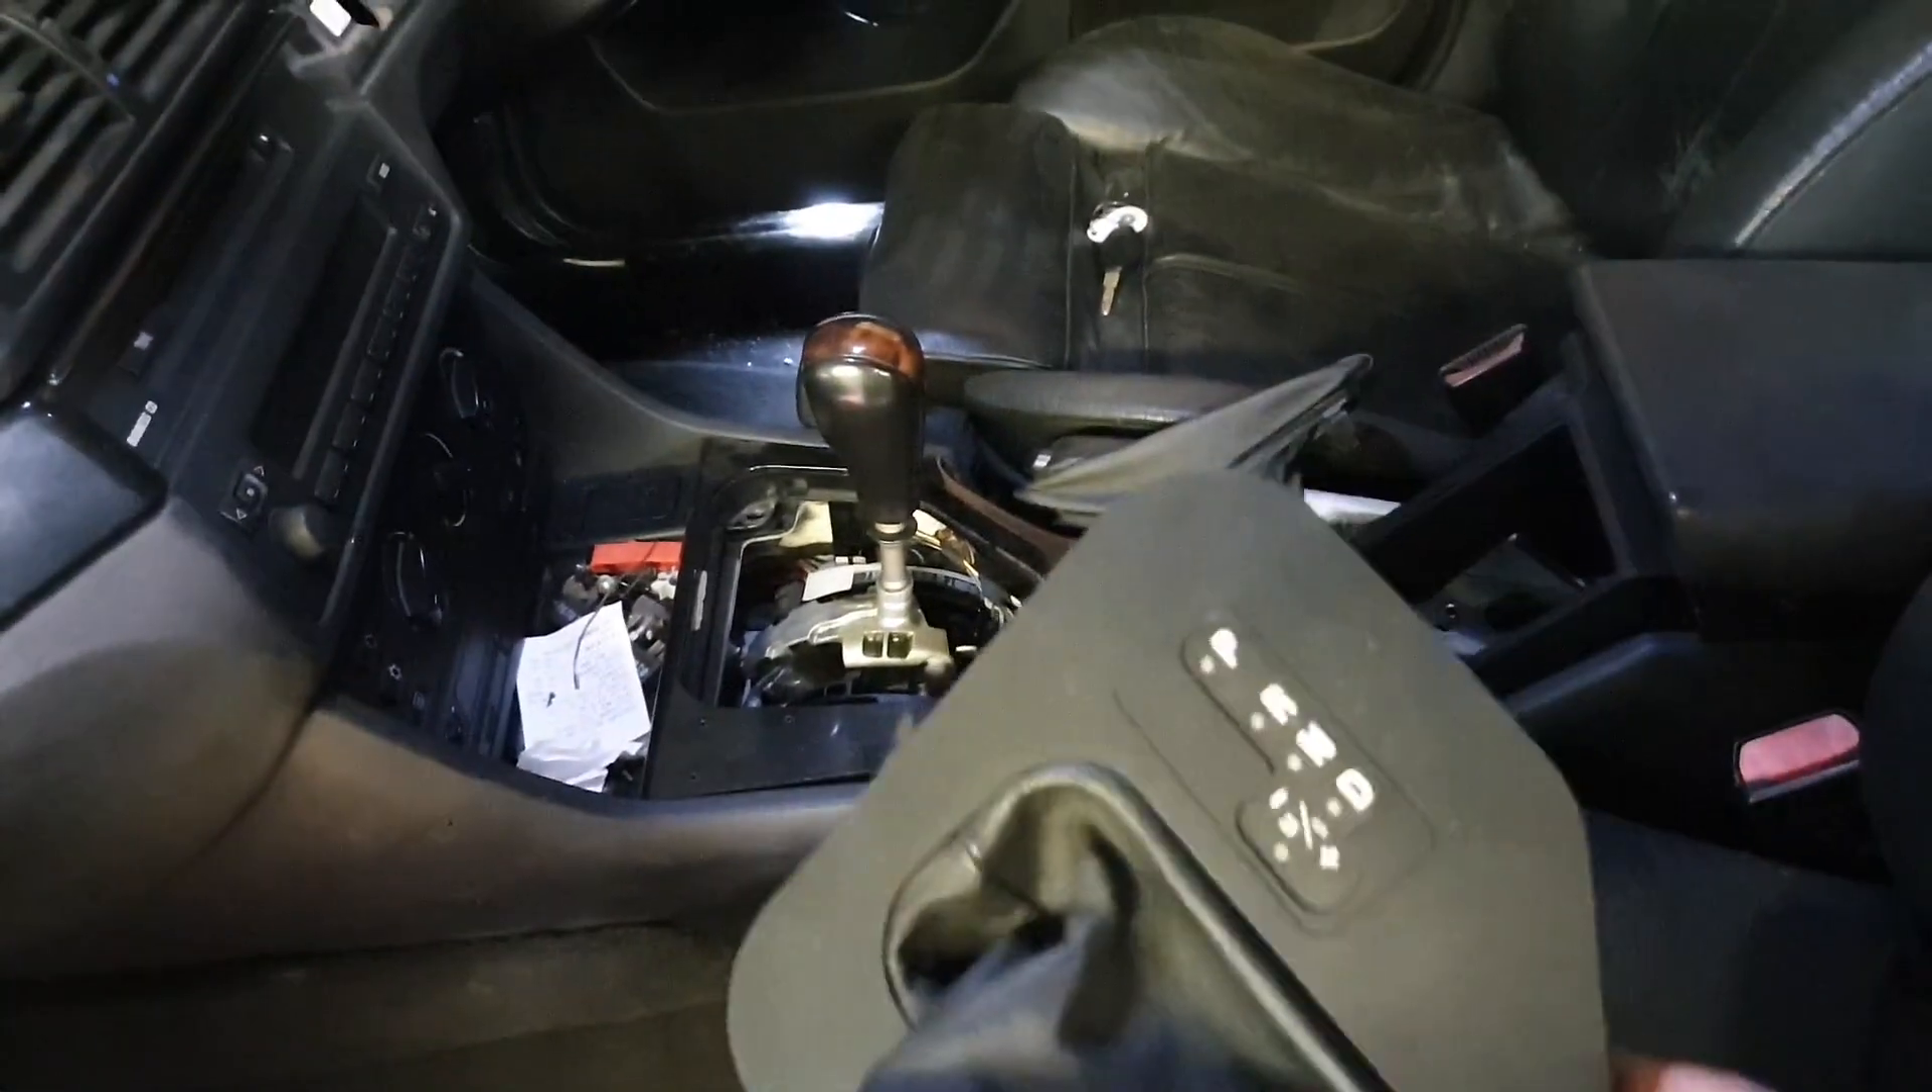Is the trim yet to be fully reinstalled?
Yes.